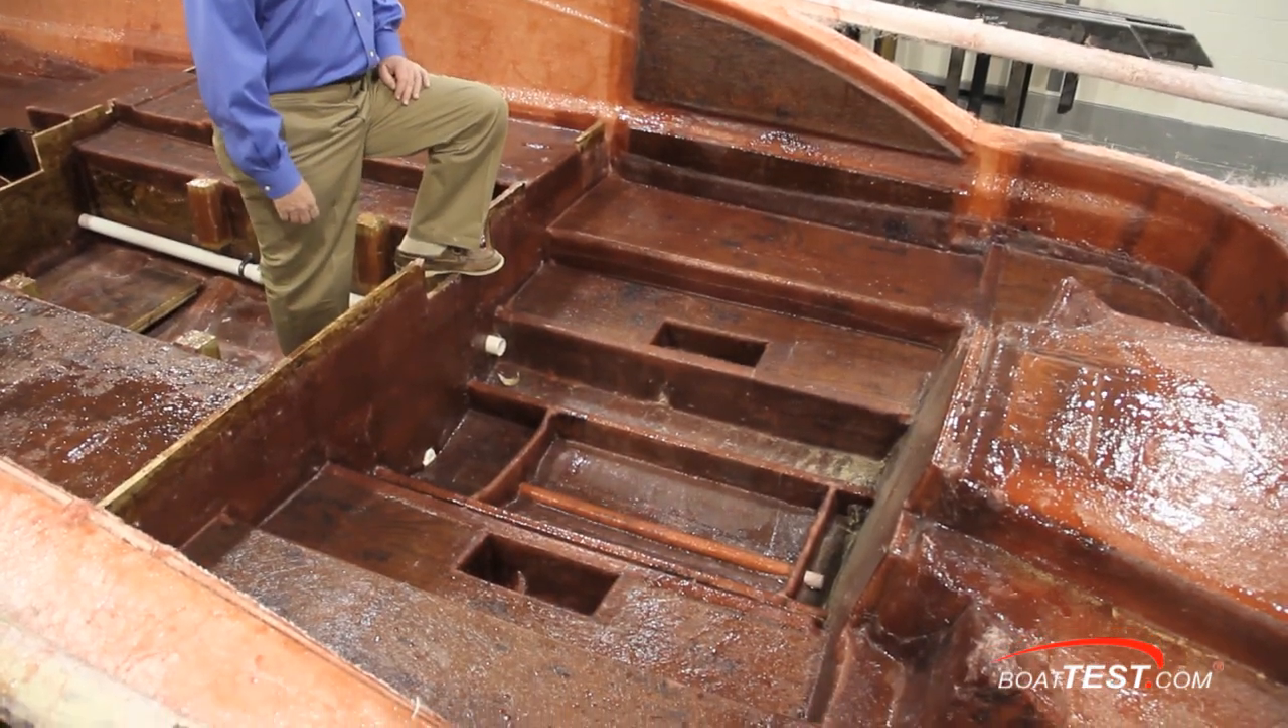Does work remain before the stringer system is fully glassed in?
No.